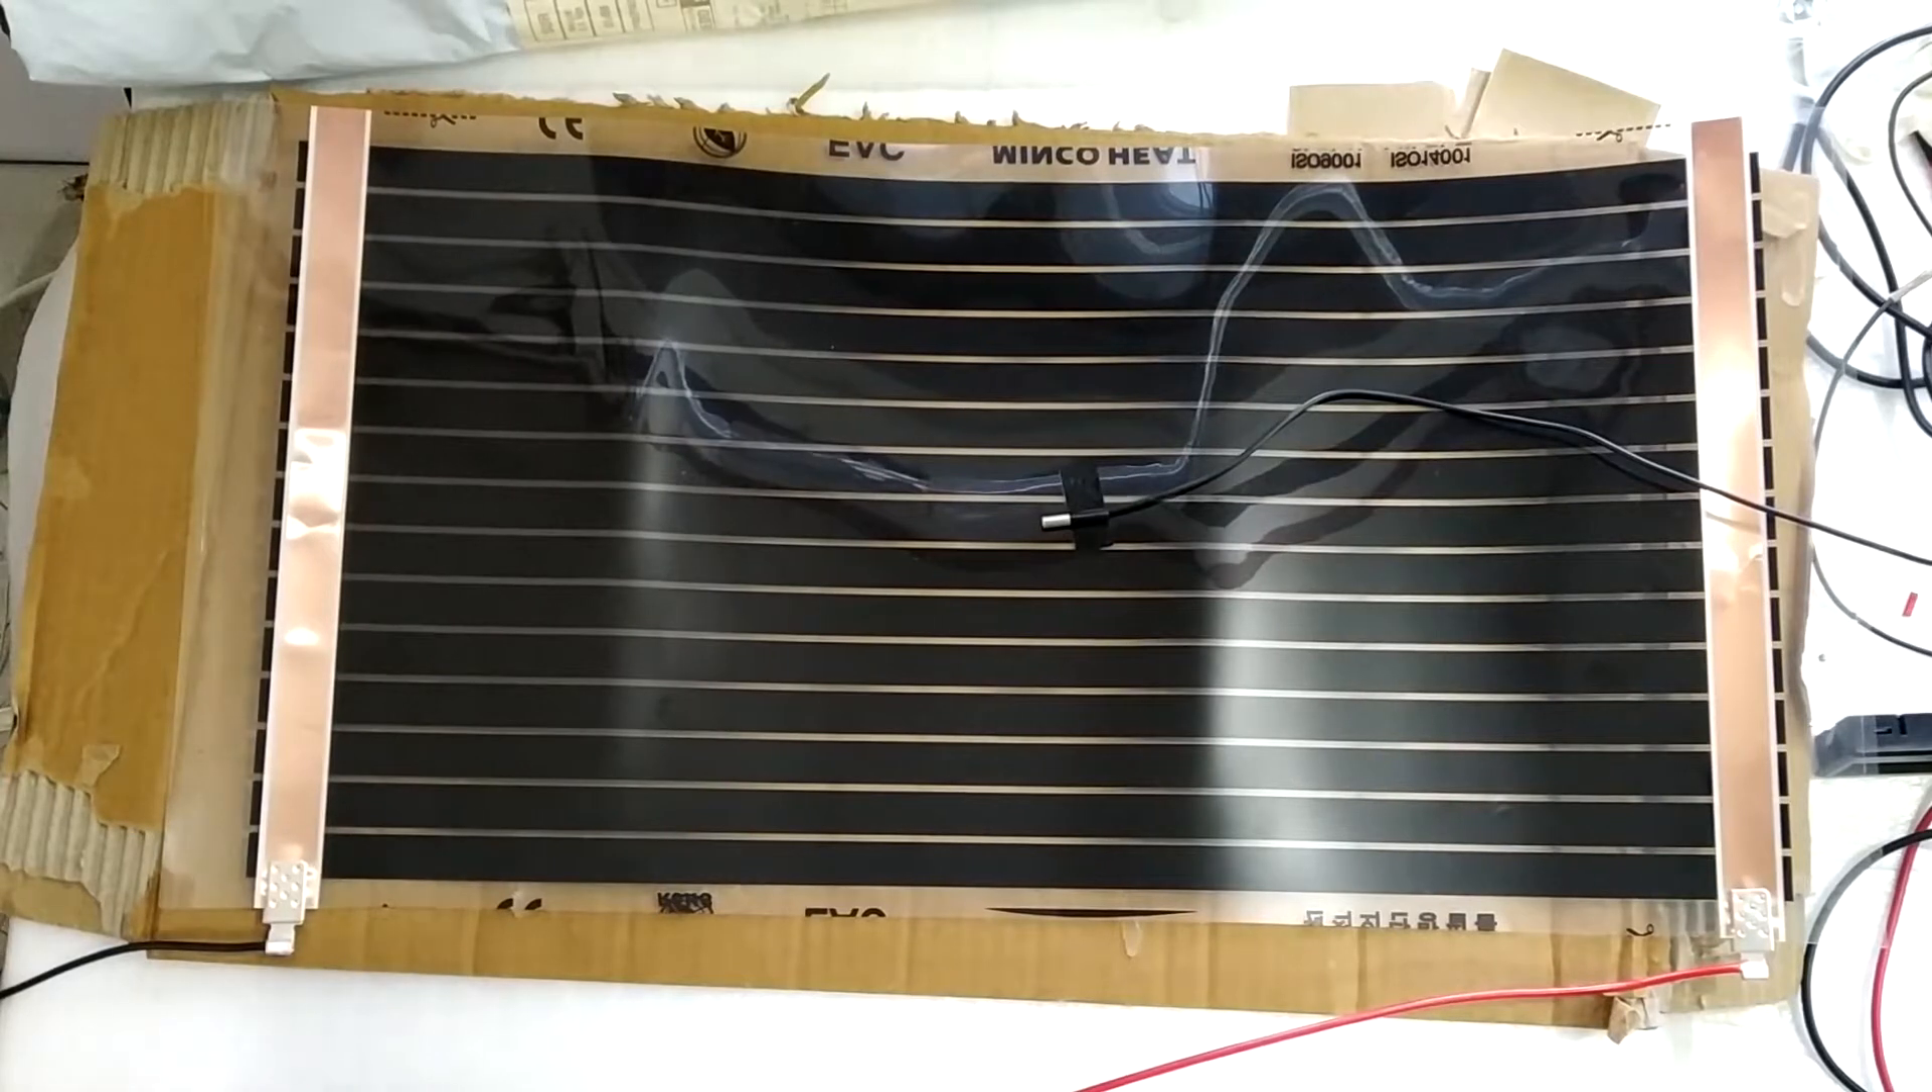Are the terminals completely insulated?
No.